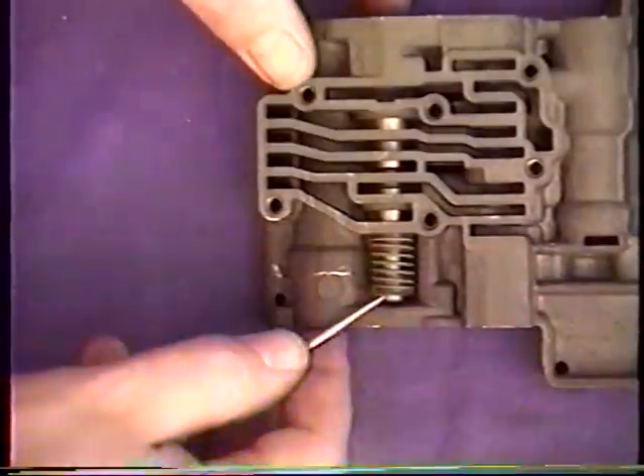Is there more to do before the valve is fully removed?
Yes.